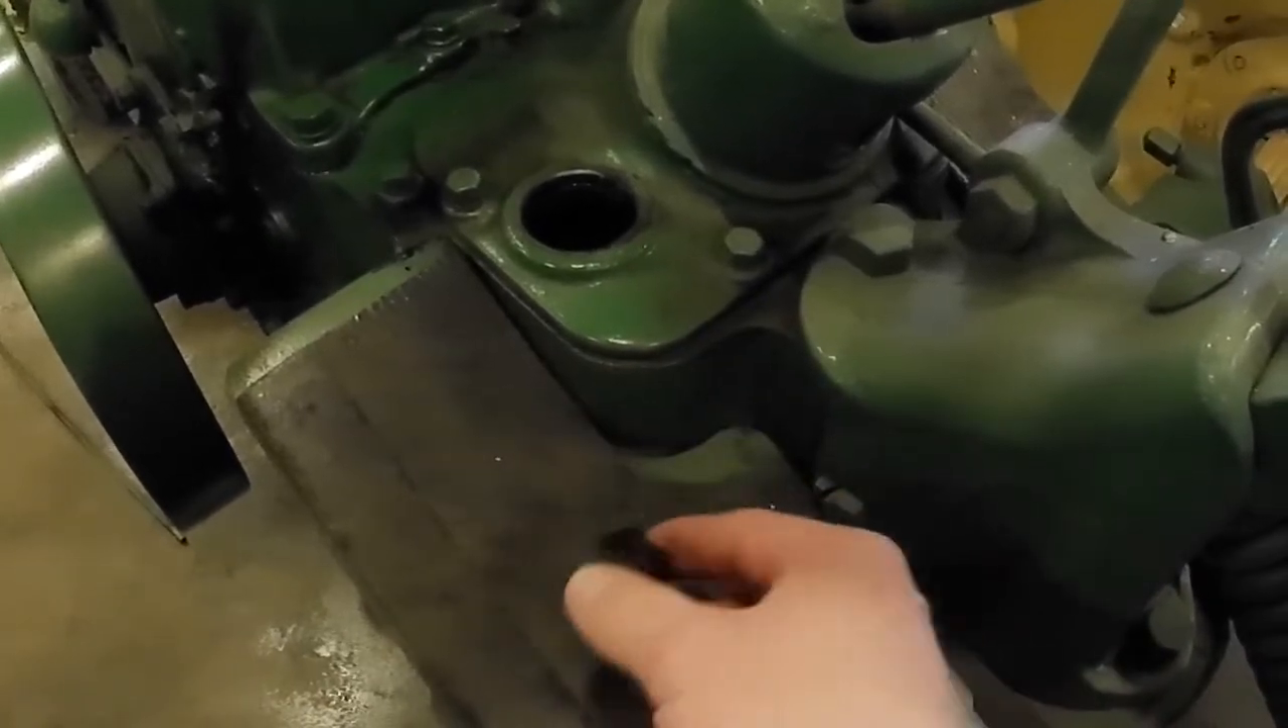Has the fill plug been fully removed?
Yes.